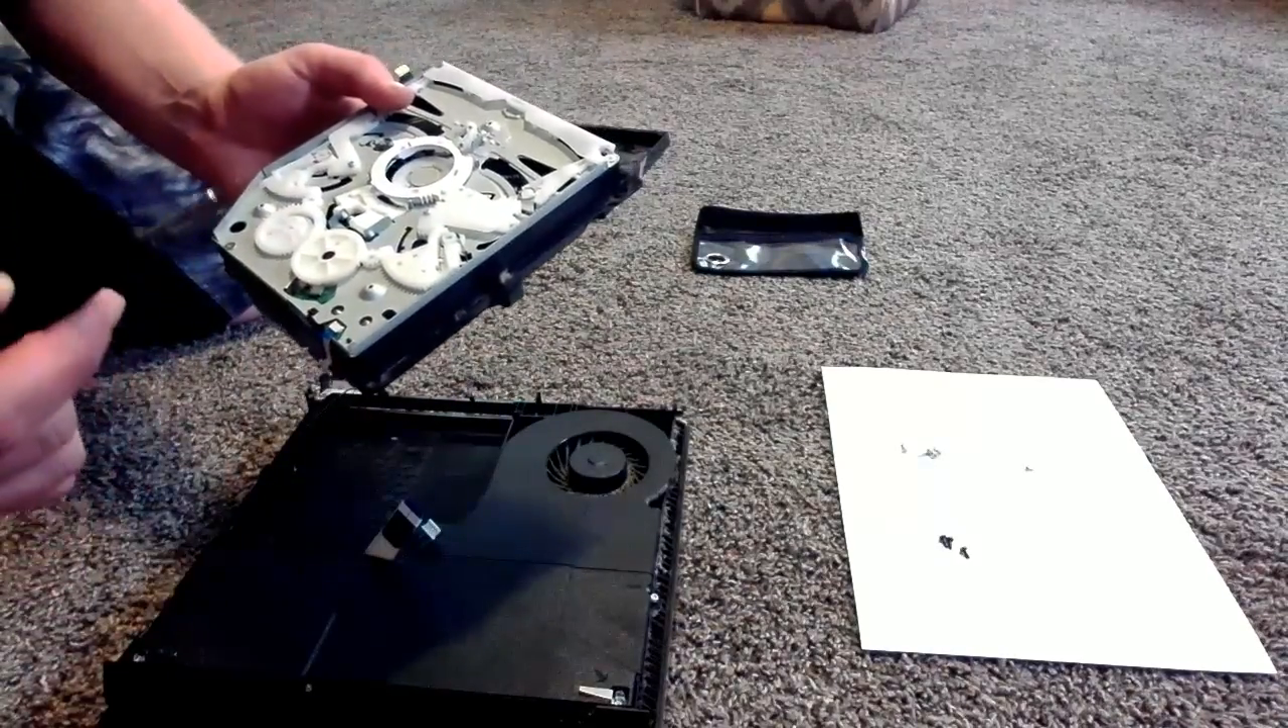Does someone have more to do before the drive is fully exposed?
No.